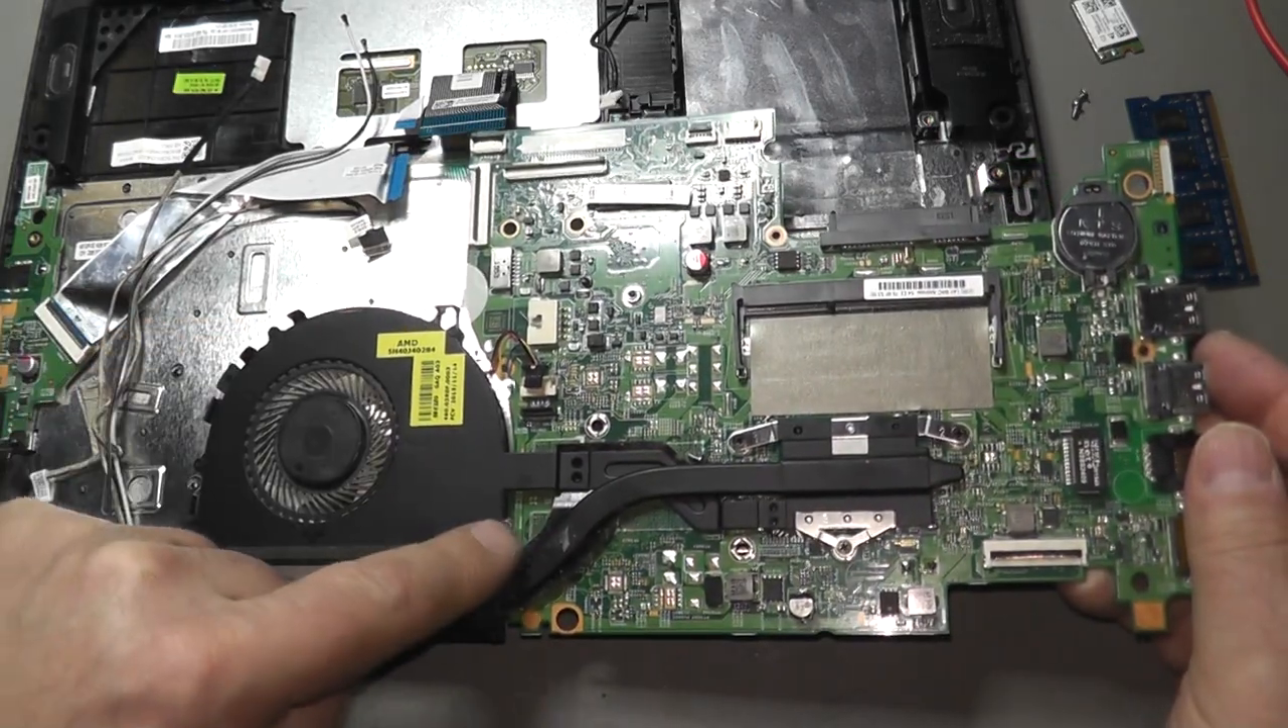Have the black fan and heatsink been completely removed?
No.